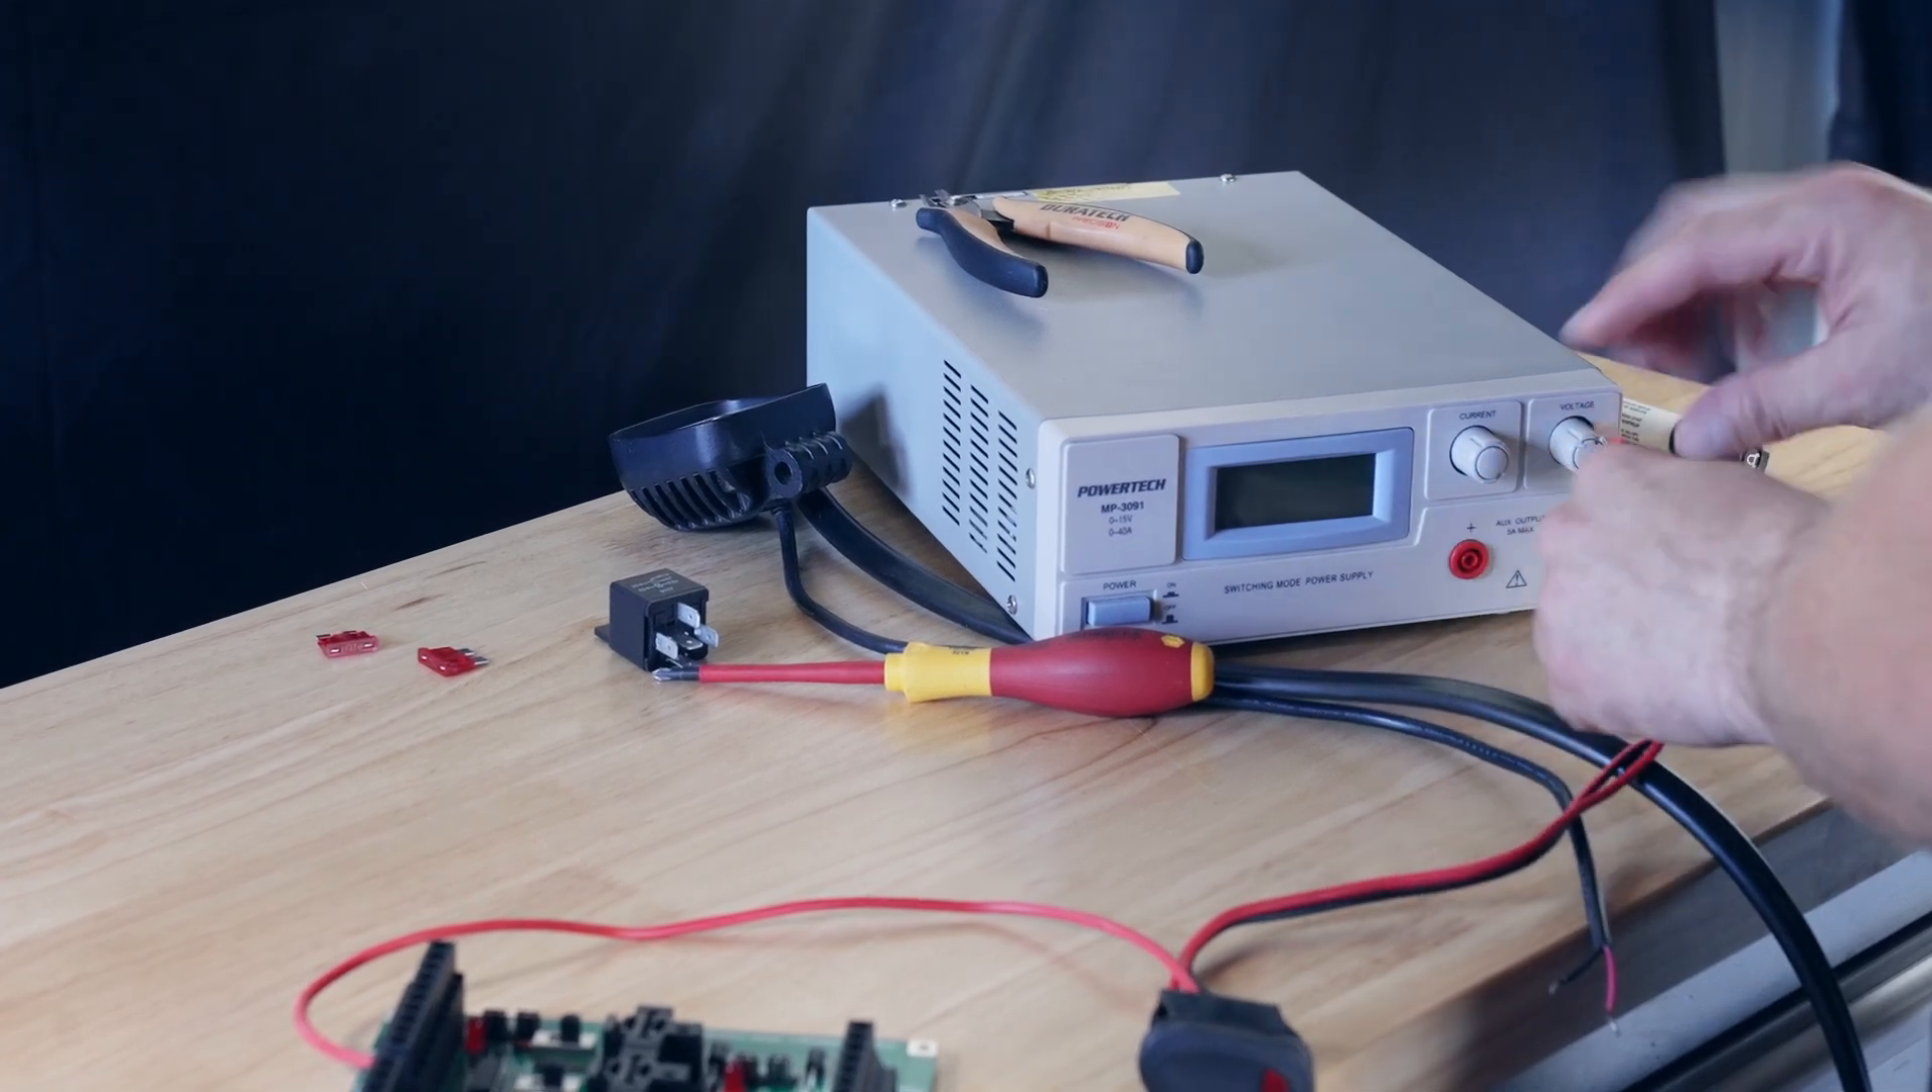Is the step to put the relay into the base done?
No.